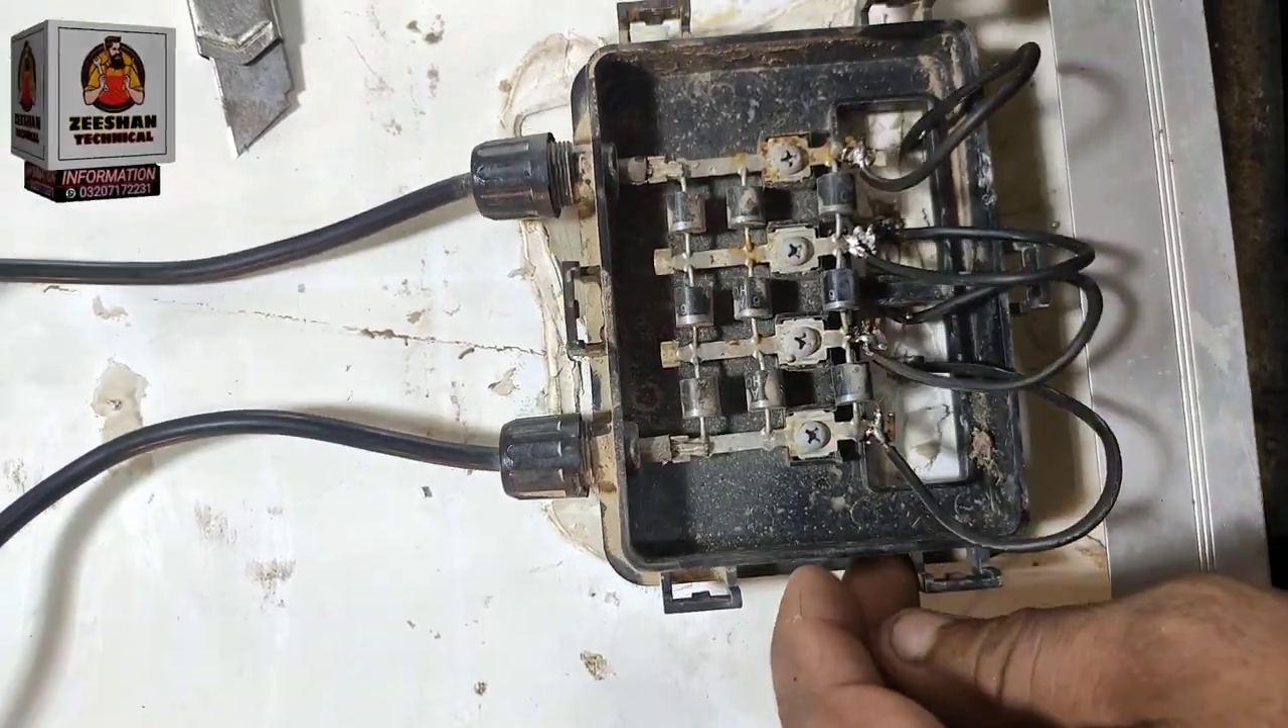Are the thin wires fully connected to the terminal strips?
Yes.